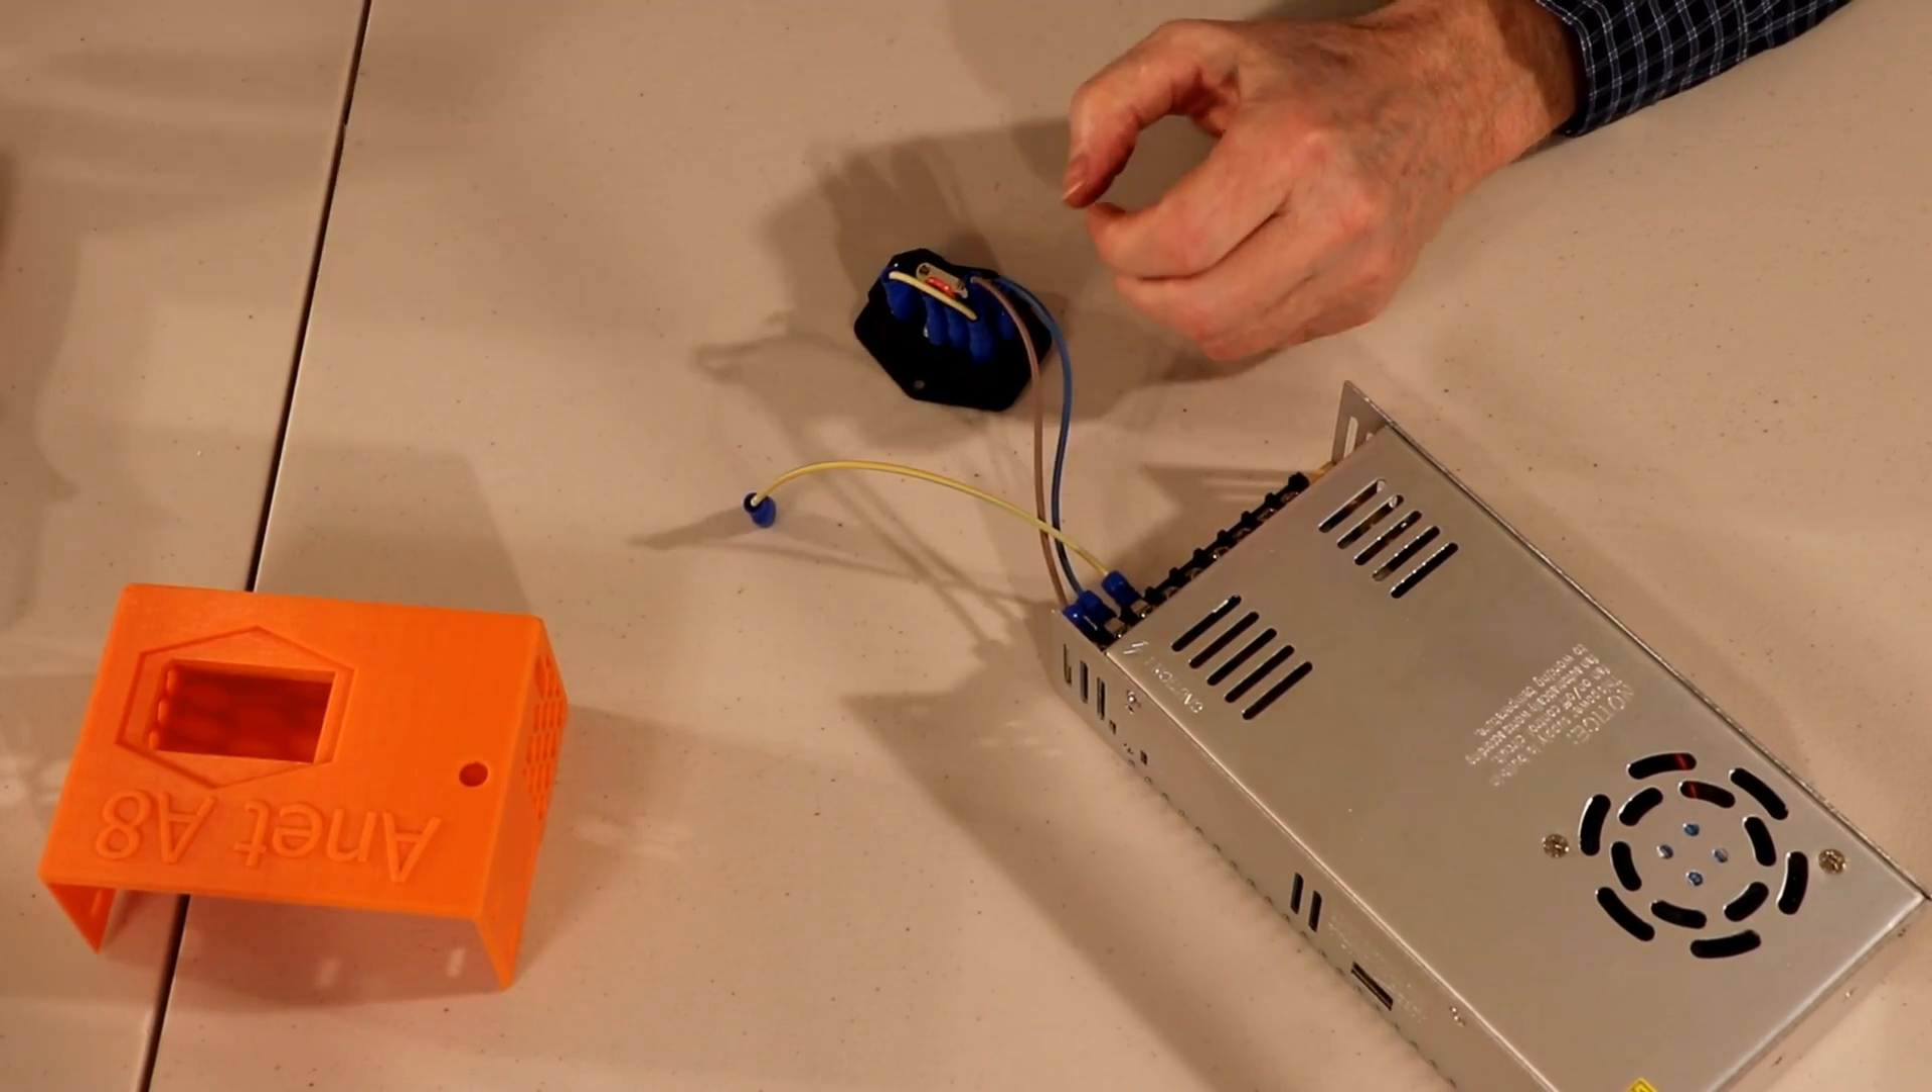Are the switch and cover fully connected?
No.